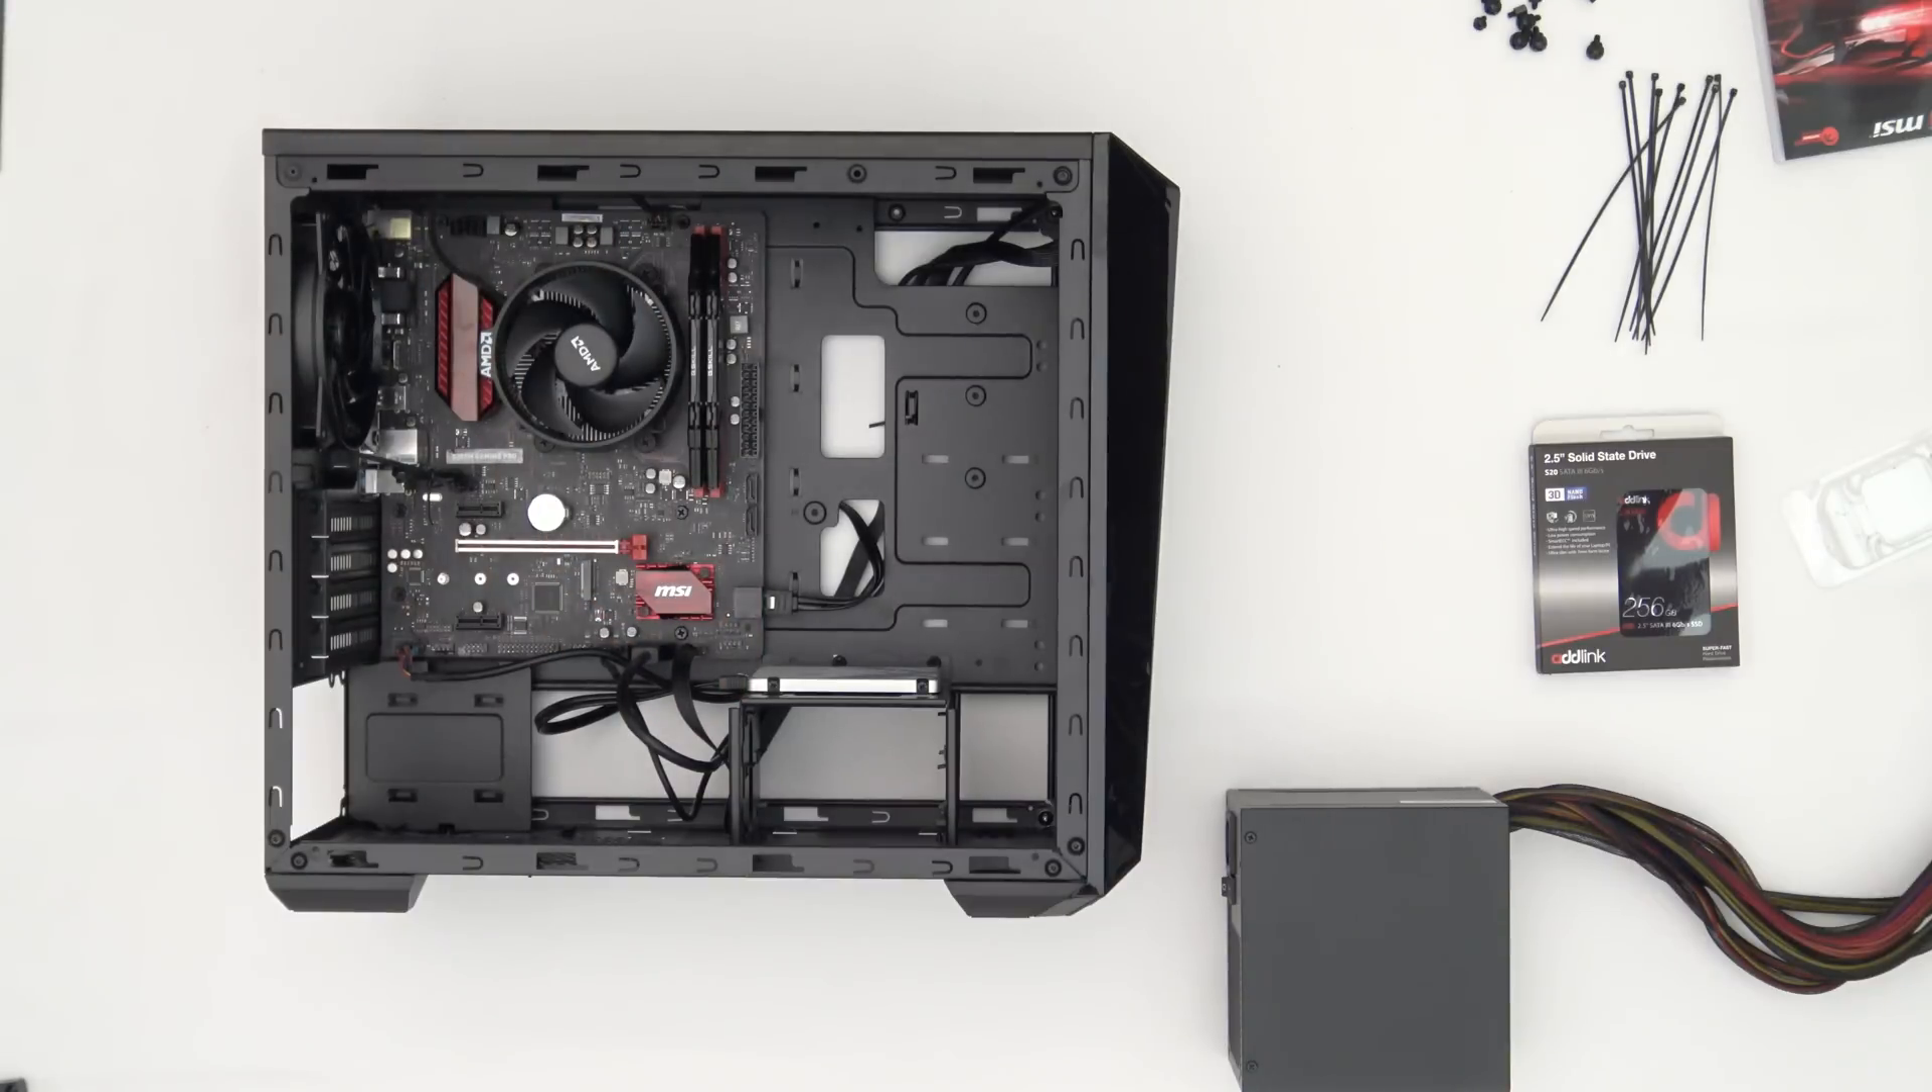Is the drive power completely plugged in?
No.